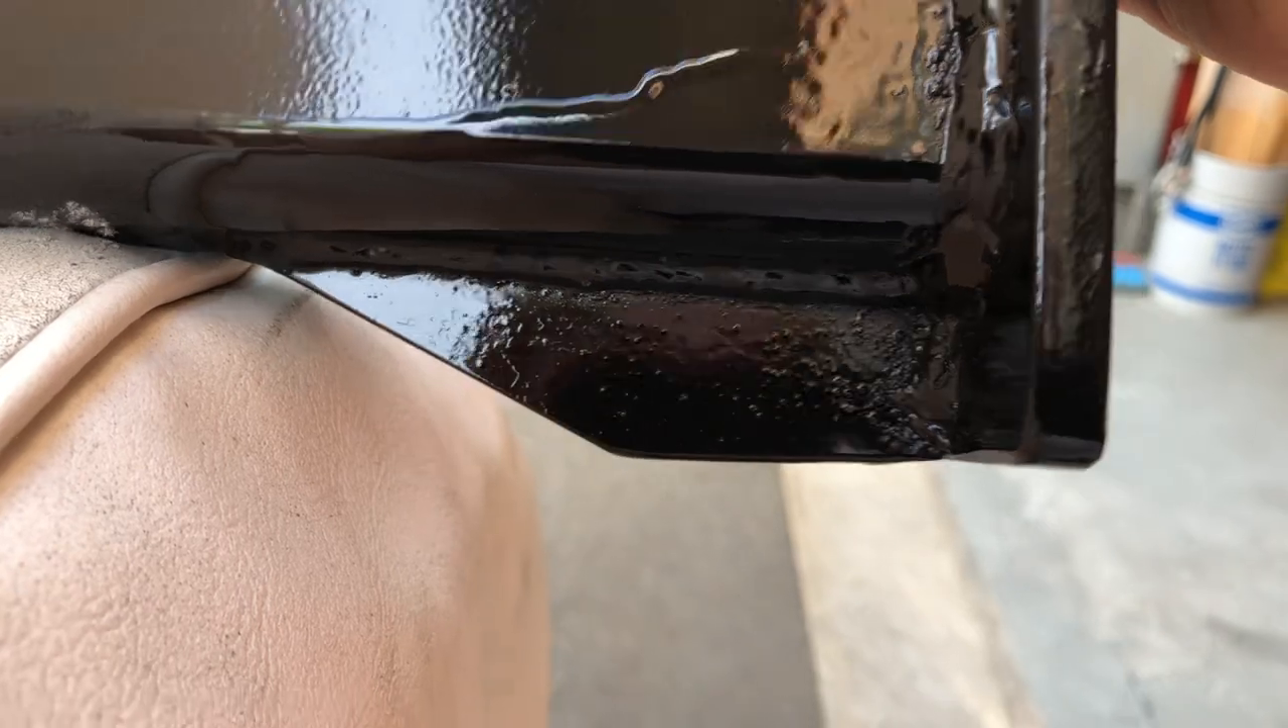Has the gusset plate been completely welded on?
Yes.